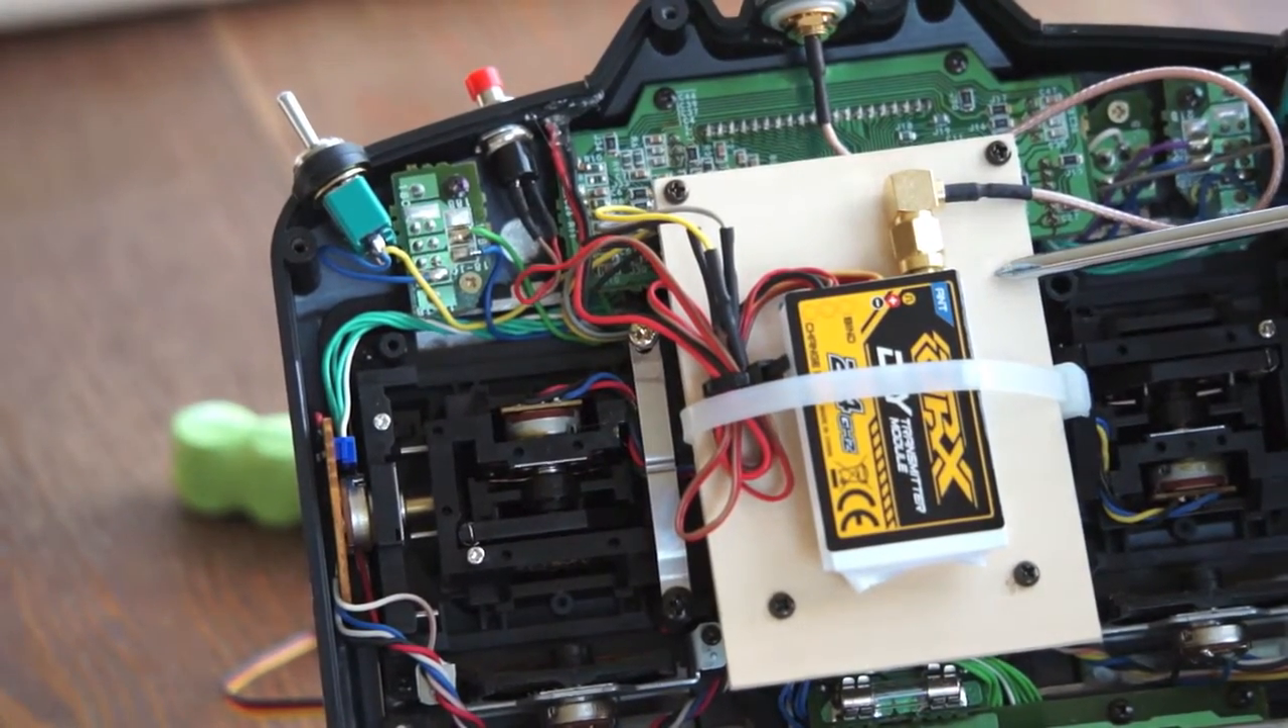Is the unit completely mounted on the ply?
Yes.